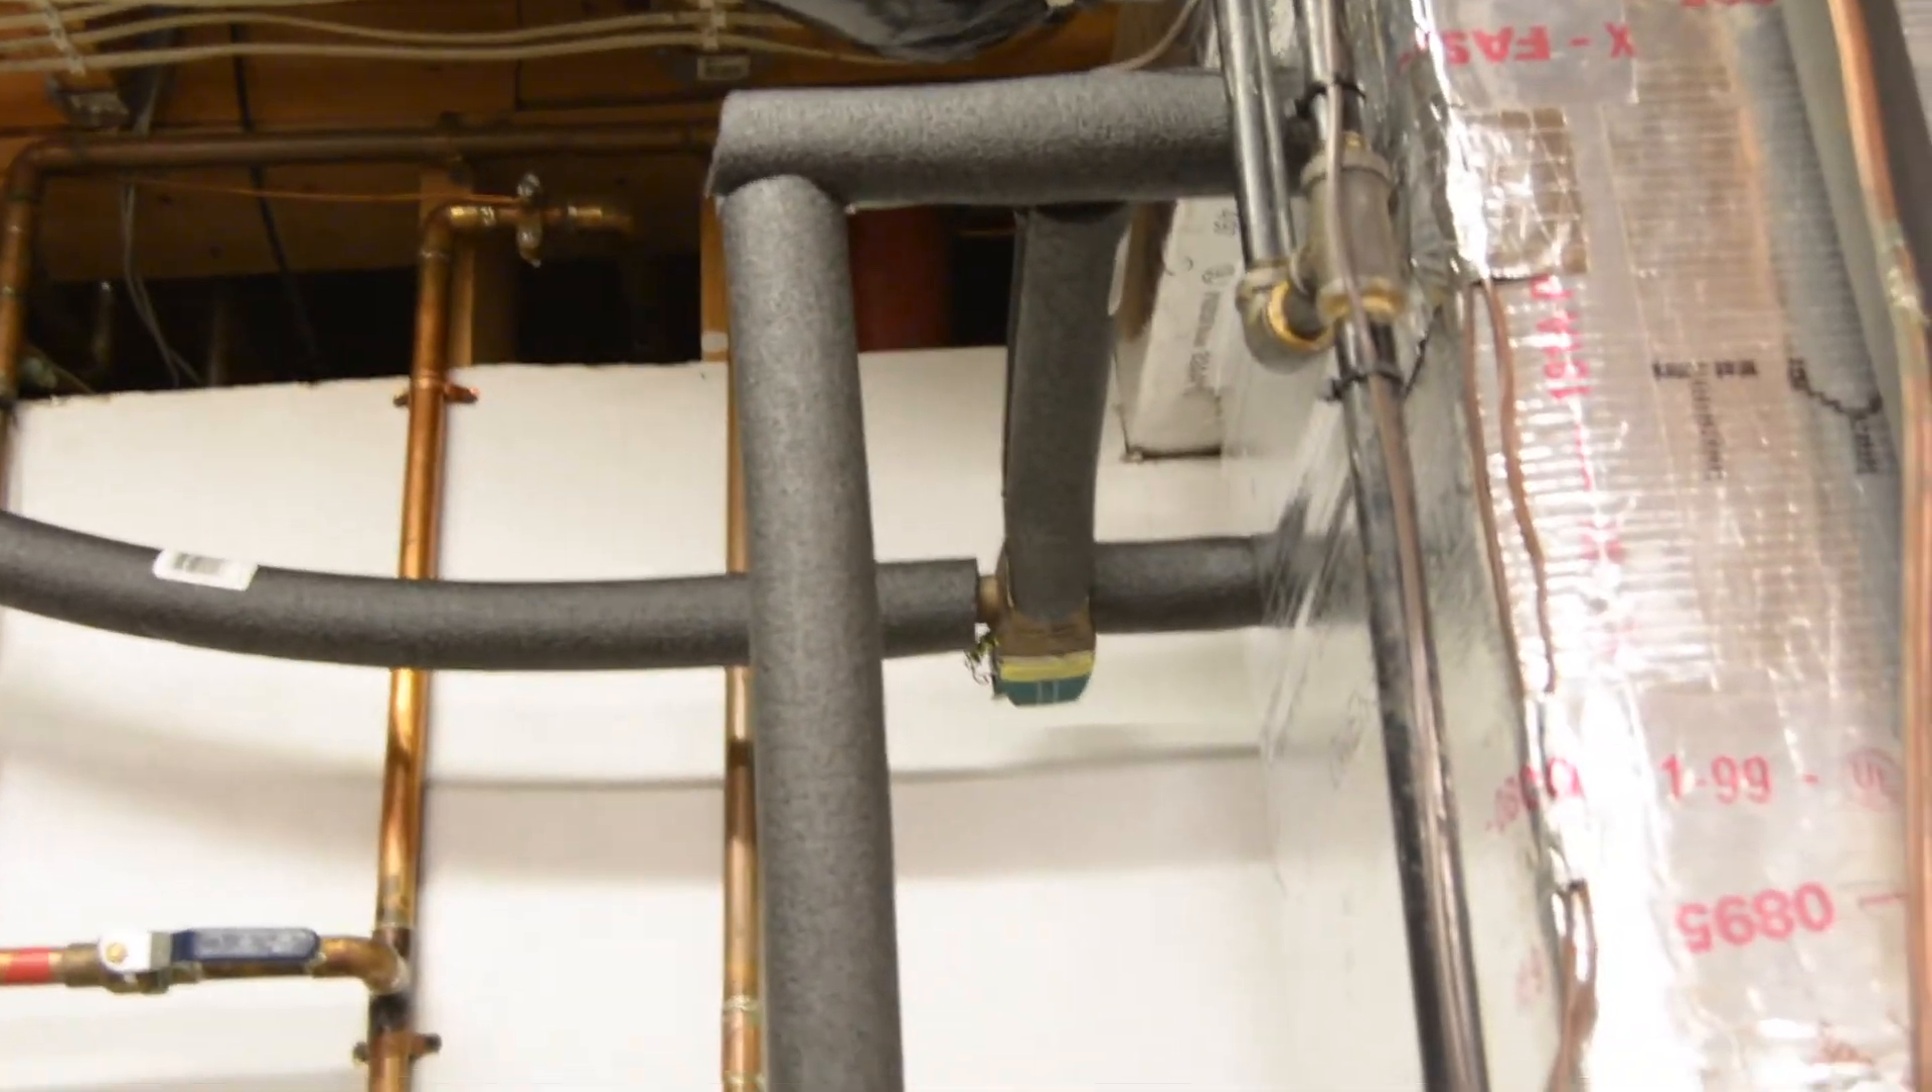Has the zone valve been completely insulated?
No.